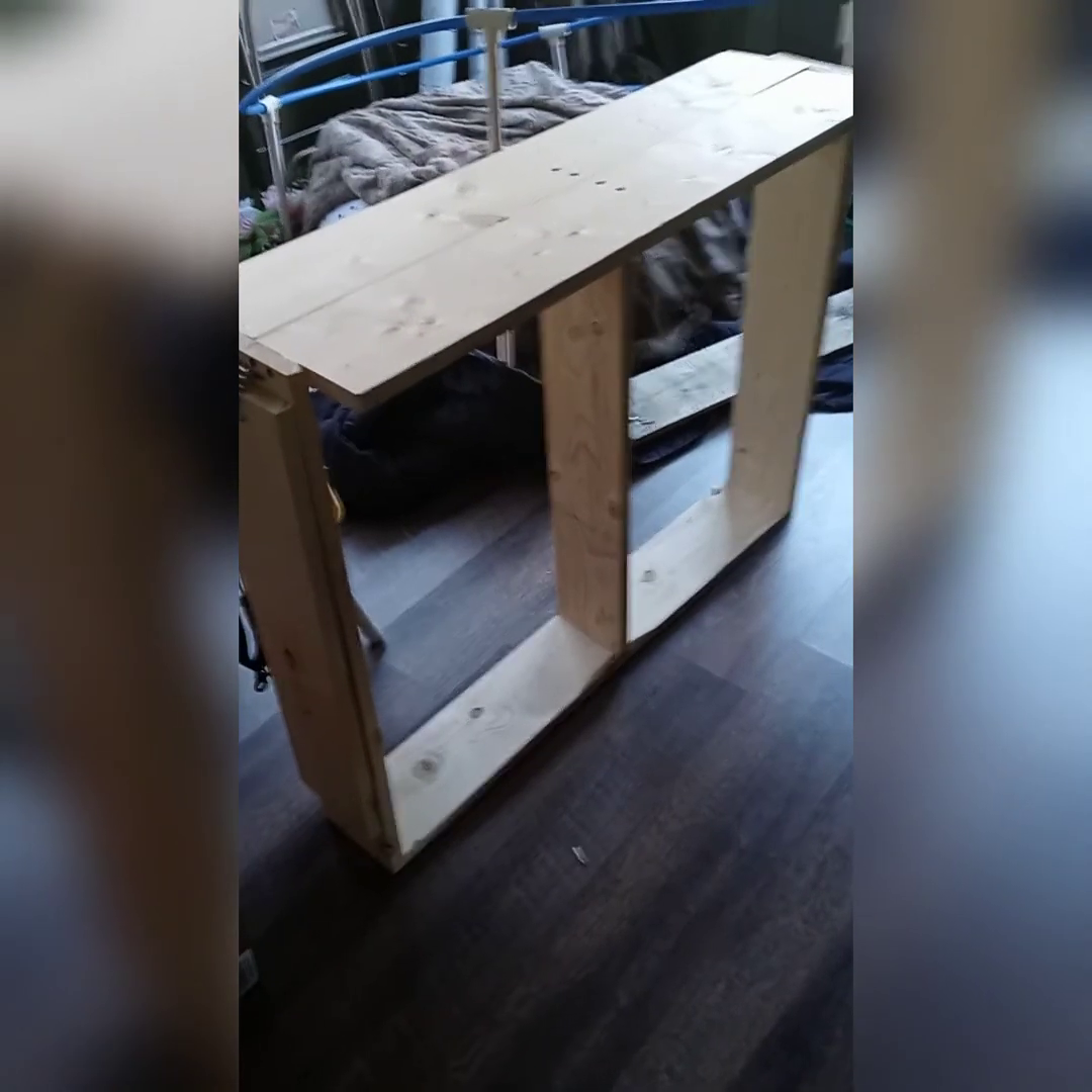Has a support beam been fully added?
Yes.